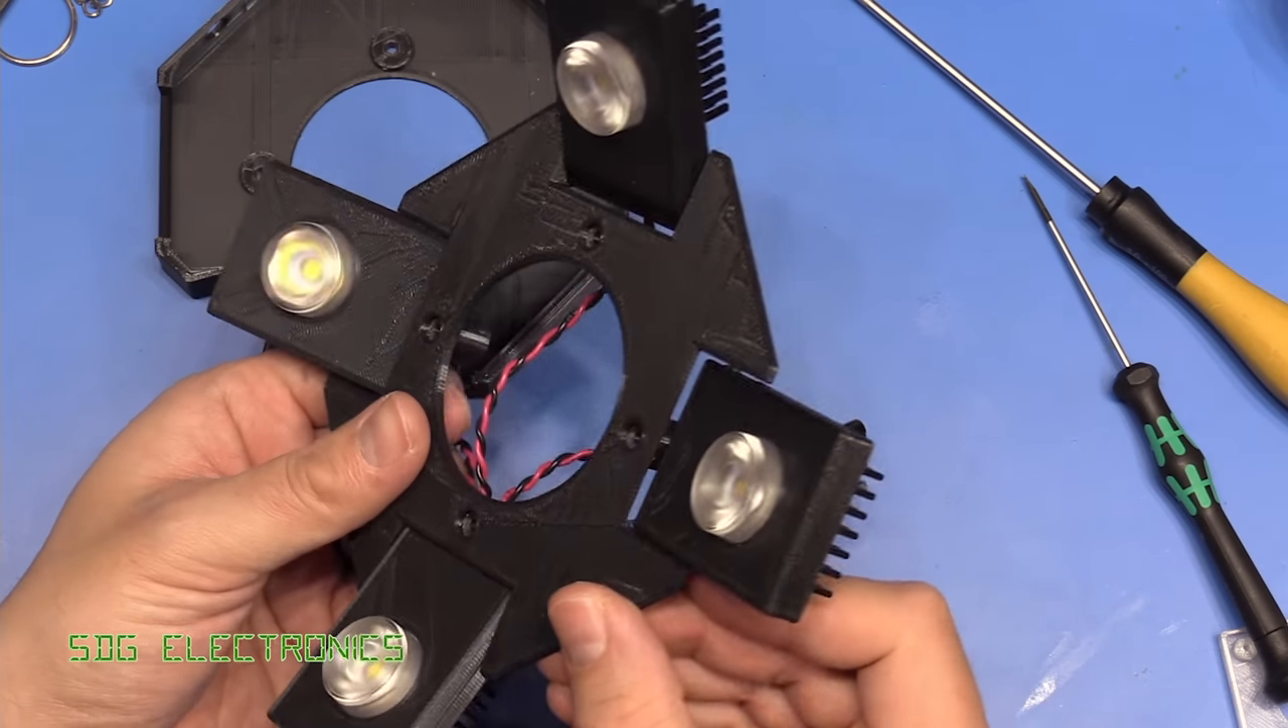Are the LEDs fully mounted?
Yes.